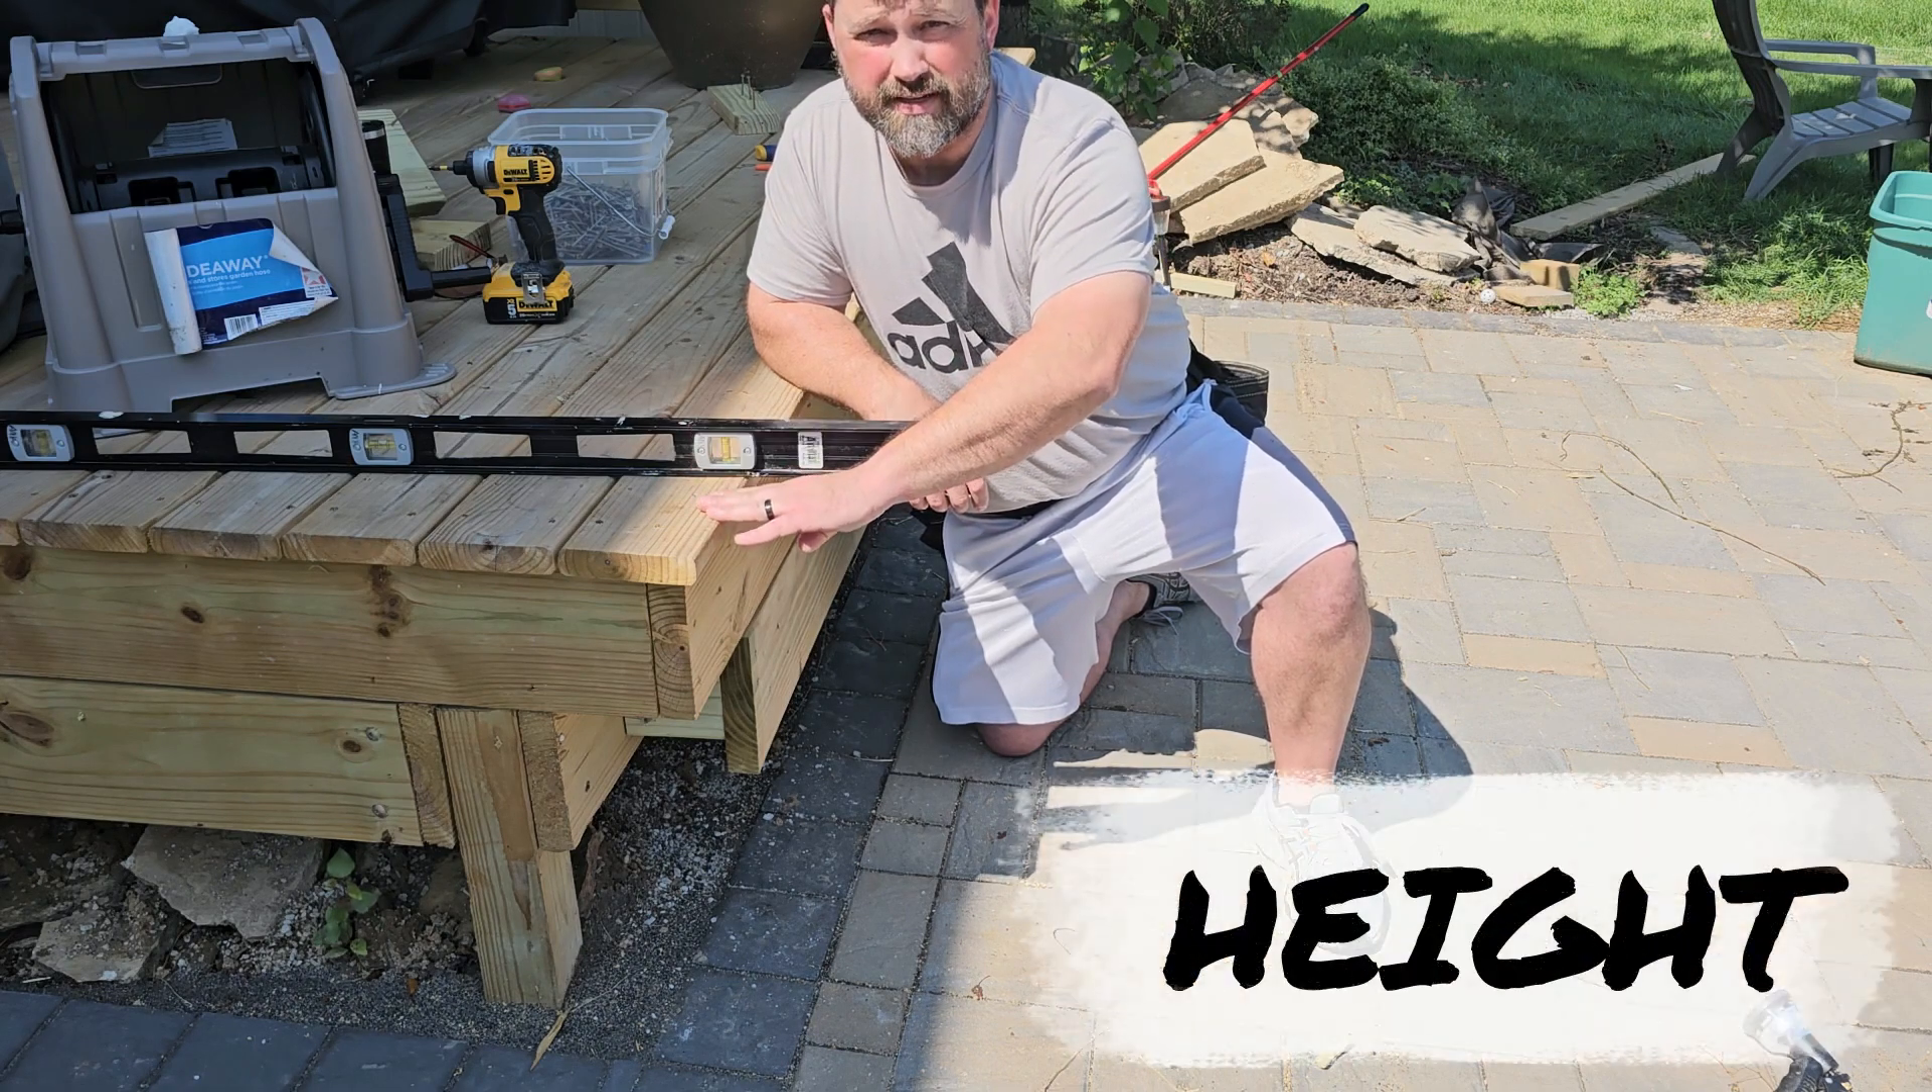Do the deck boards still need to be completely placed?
No.